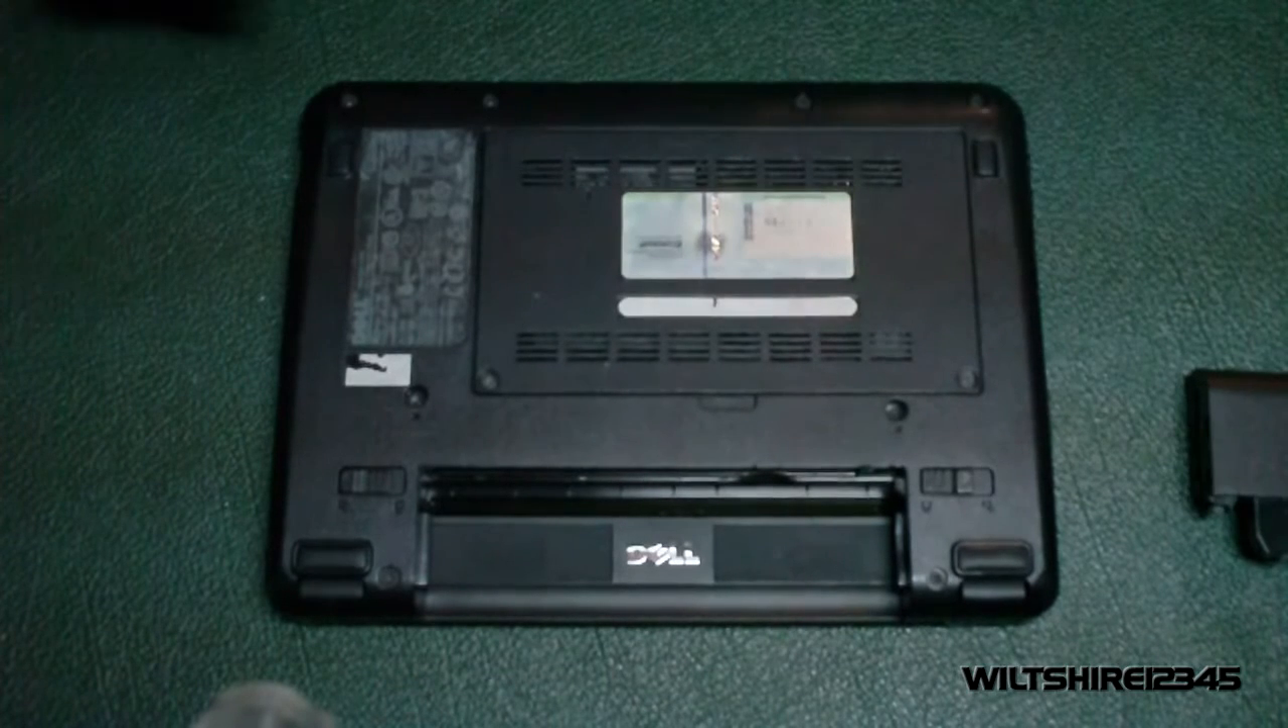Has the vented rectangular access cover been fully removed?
No.